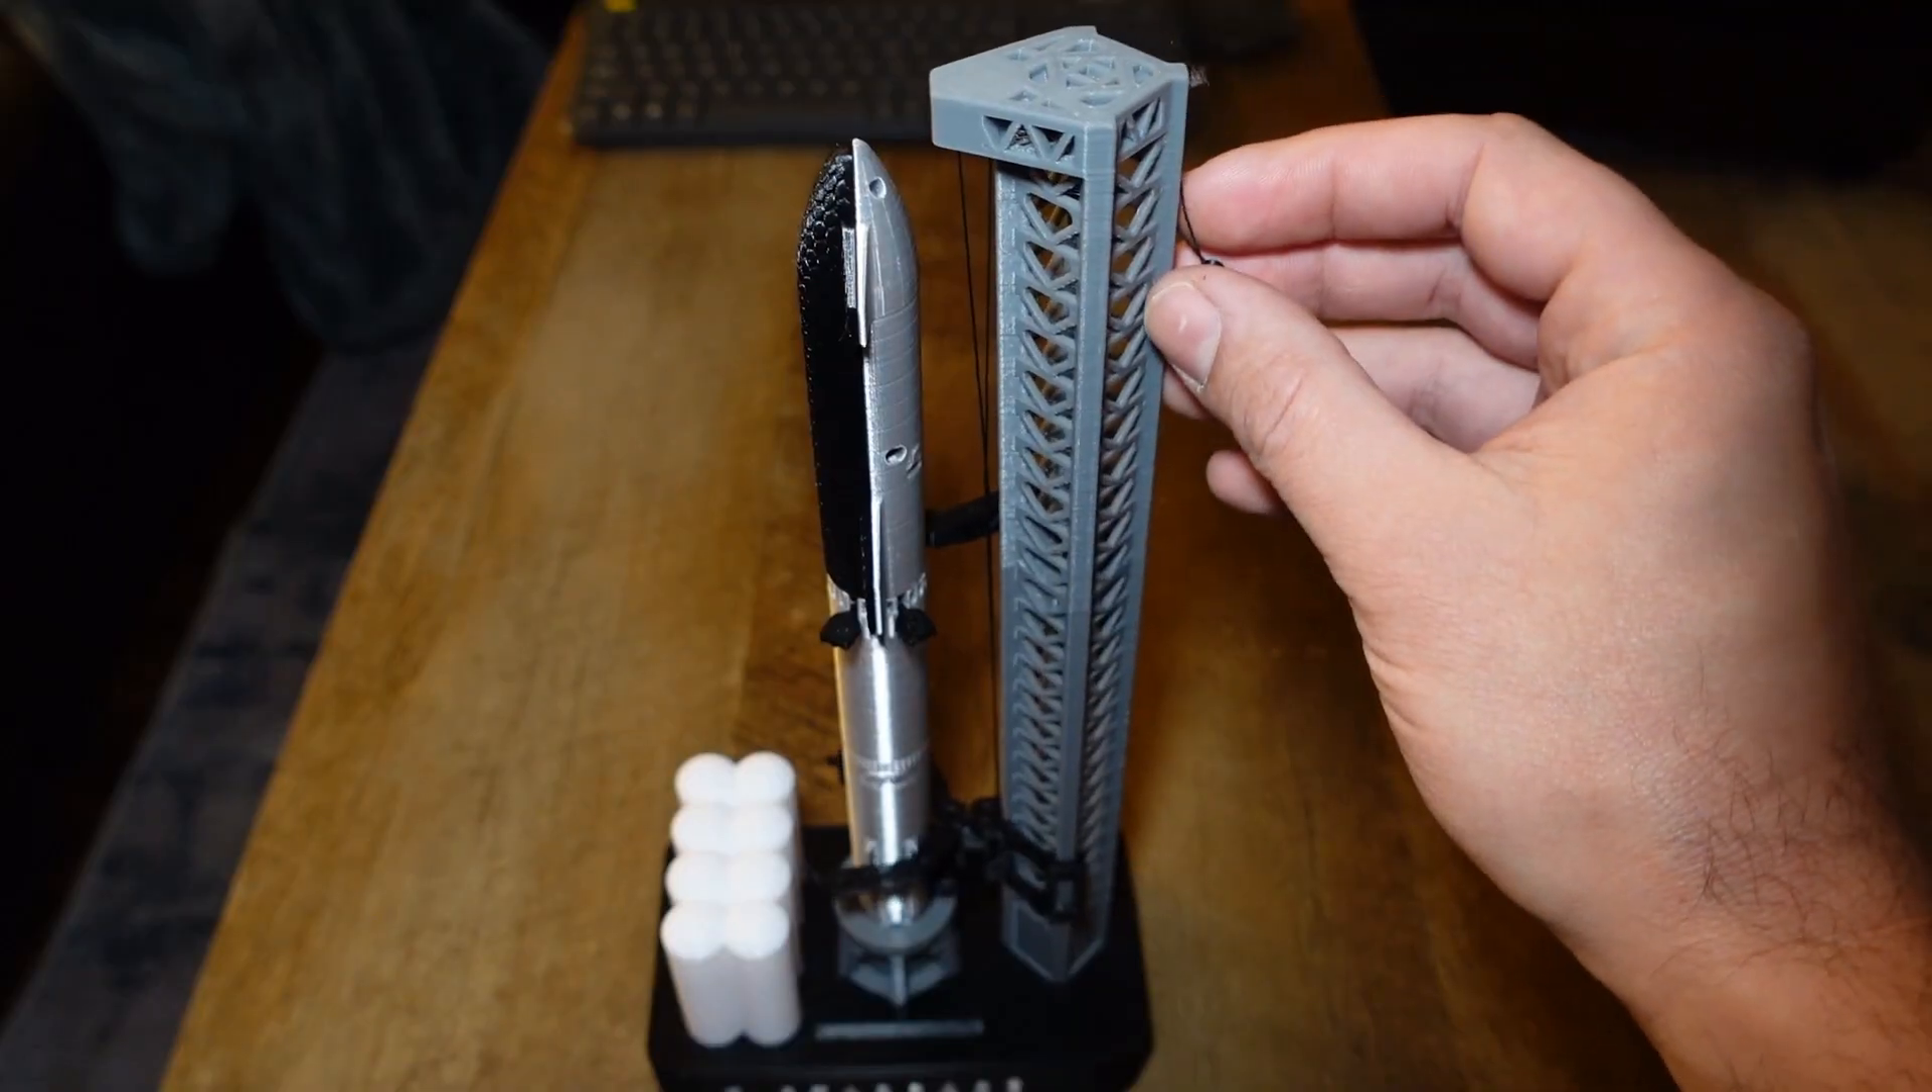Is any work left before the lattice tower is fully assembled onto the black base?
No.